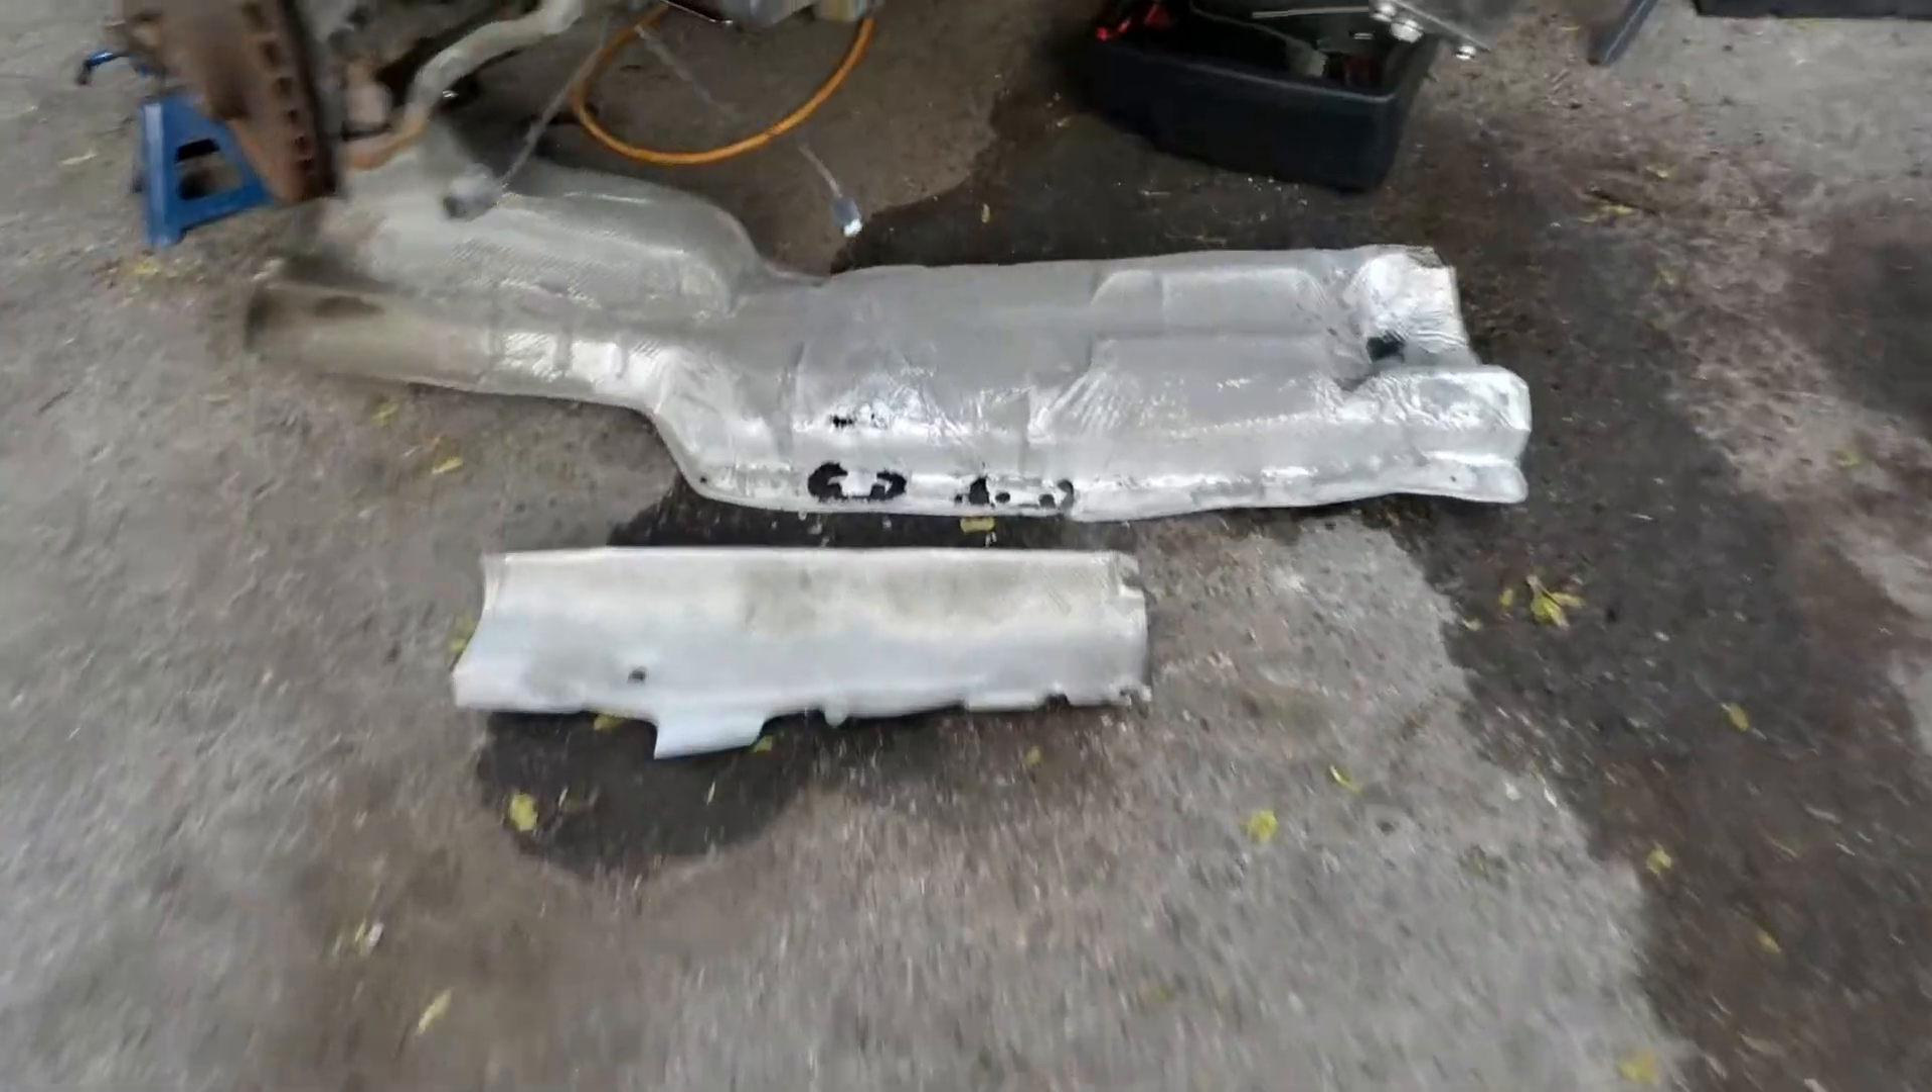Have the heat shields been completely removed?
Yes.